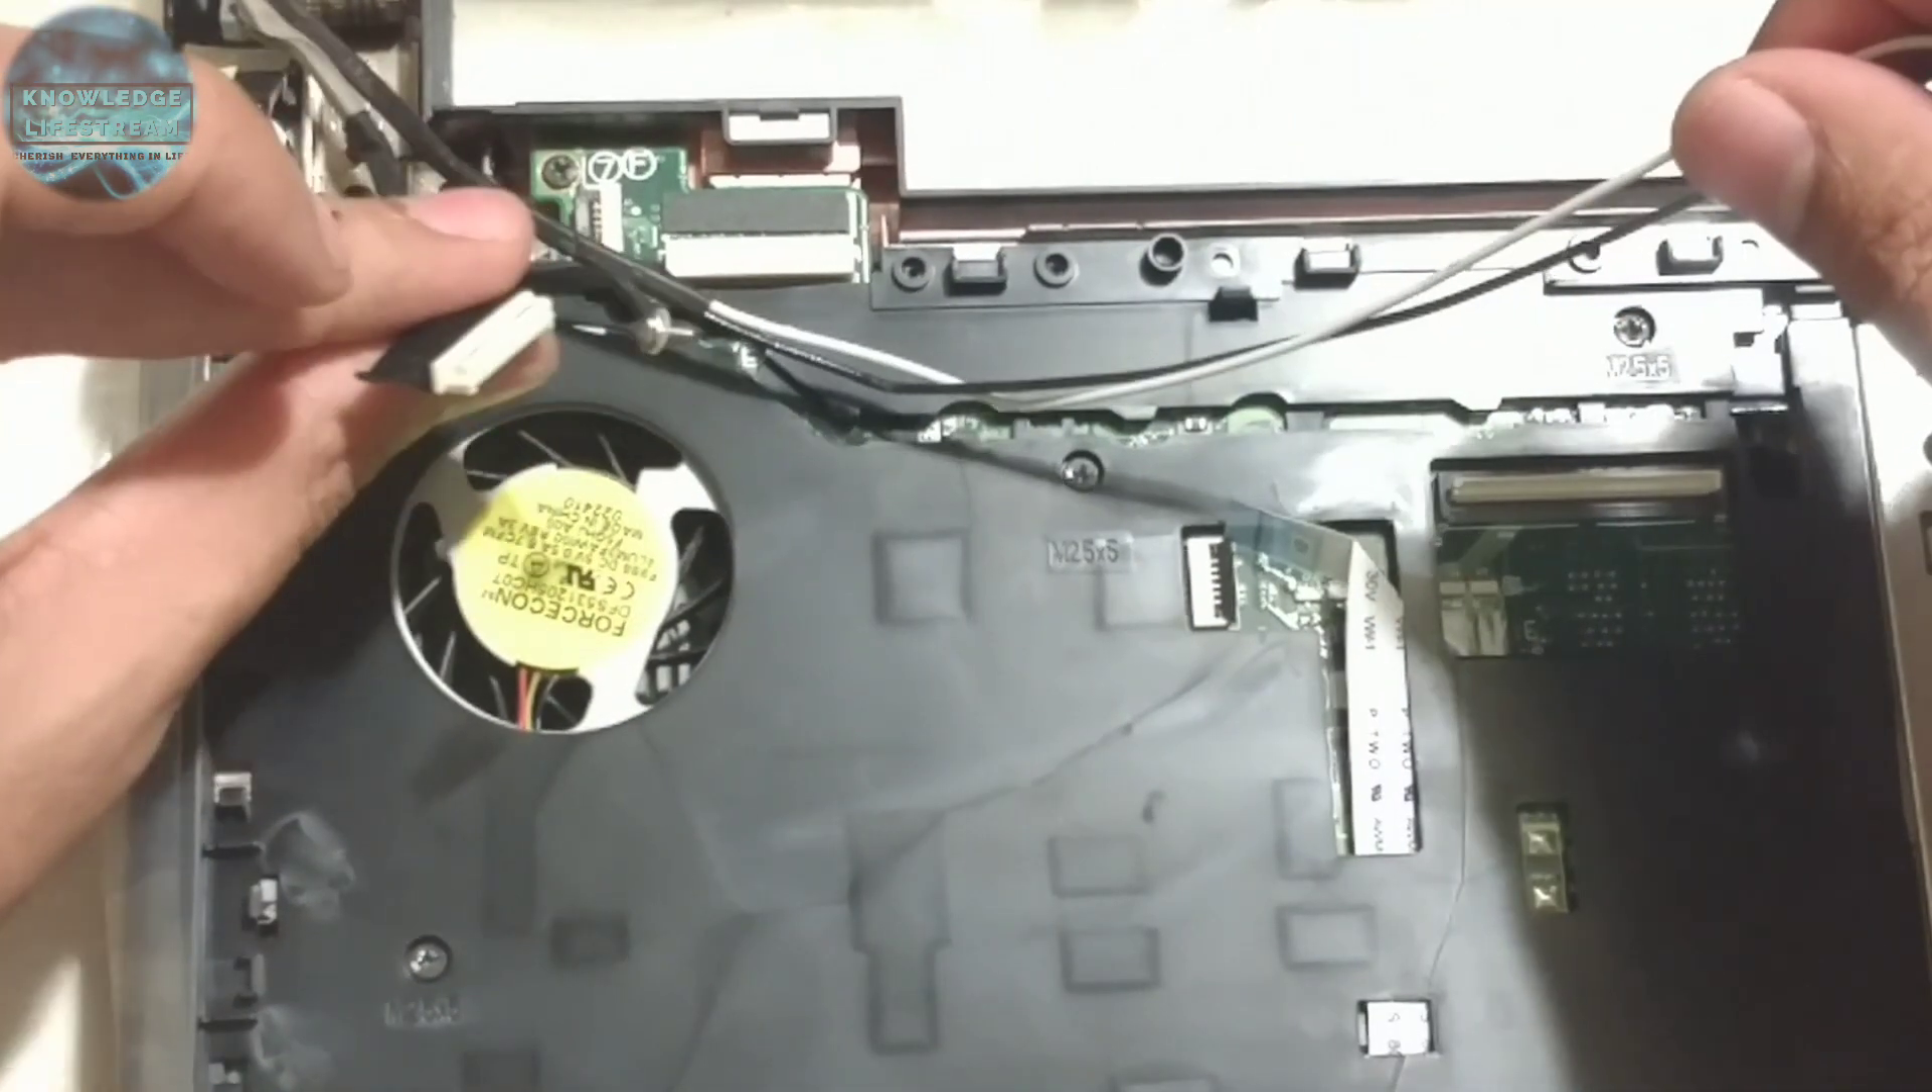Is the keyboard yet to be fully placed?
Yes.